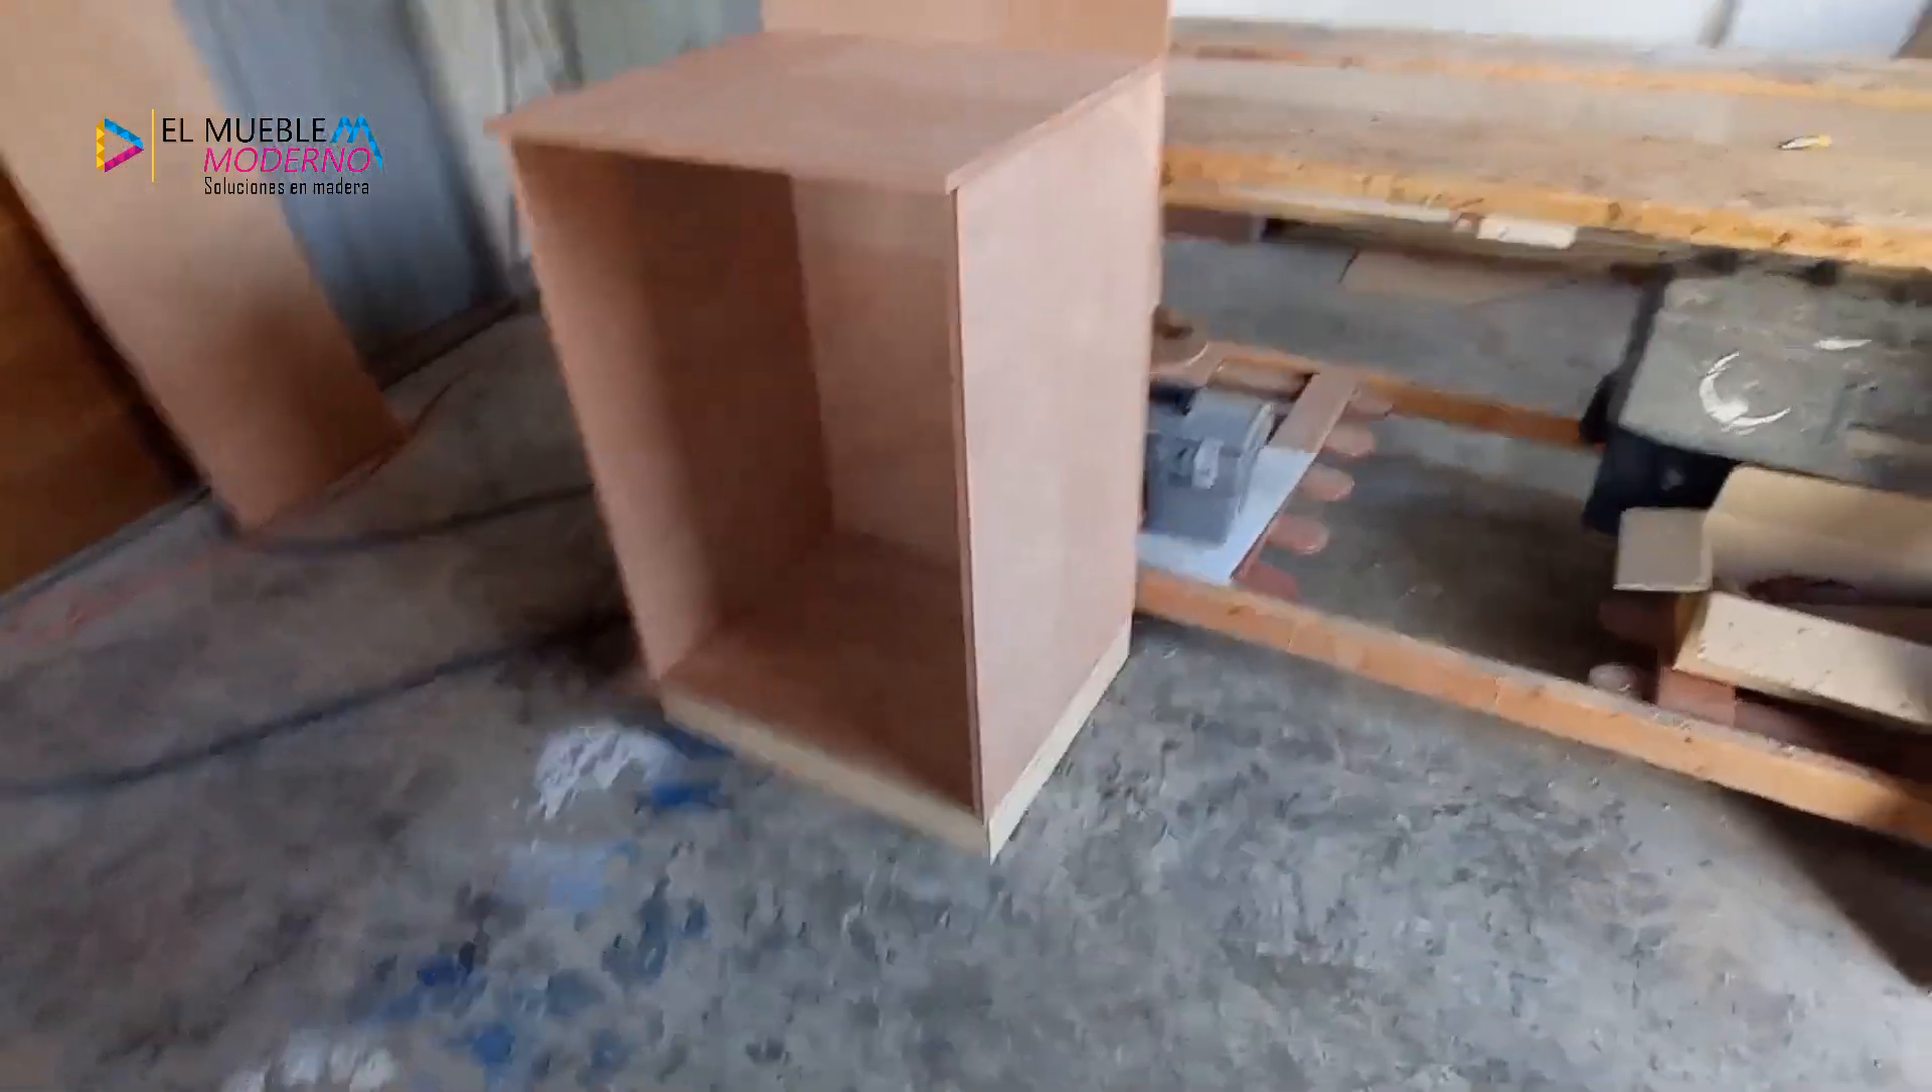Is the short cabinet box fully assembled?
Yes.